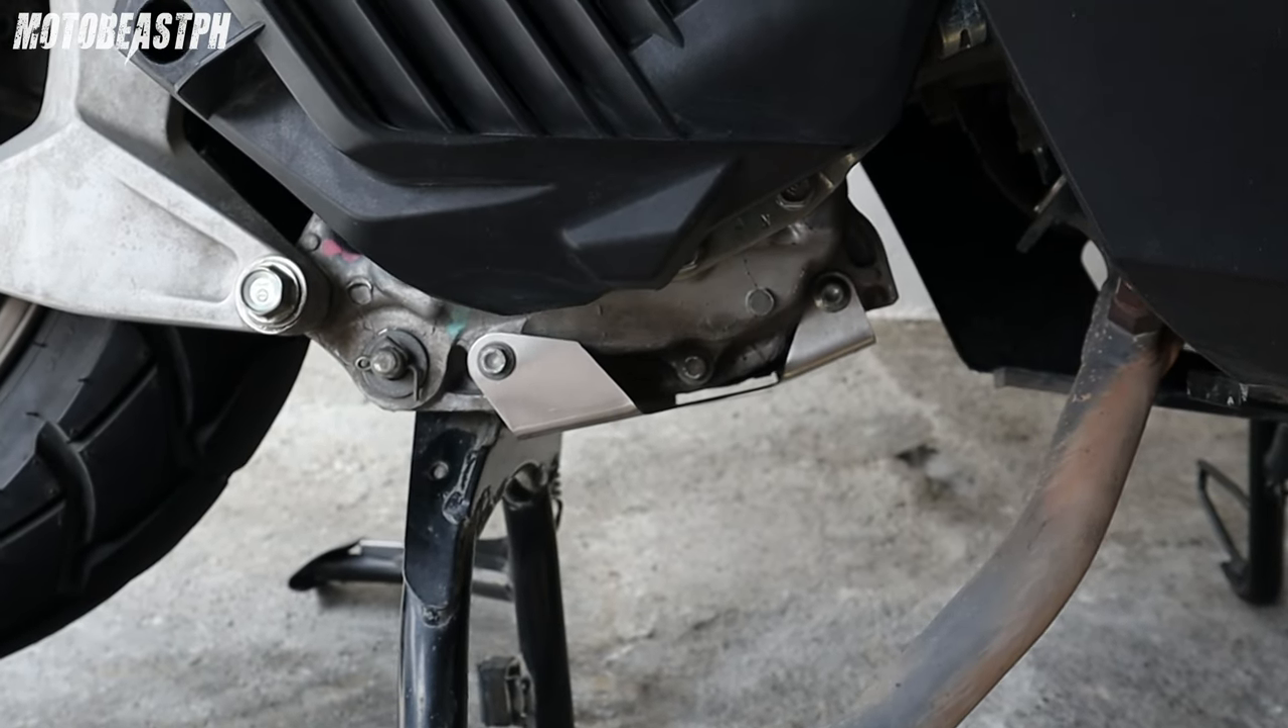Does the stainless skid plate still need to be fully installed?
No.